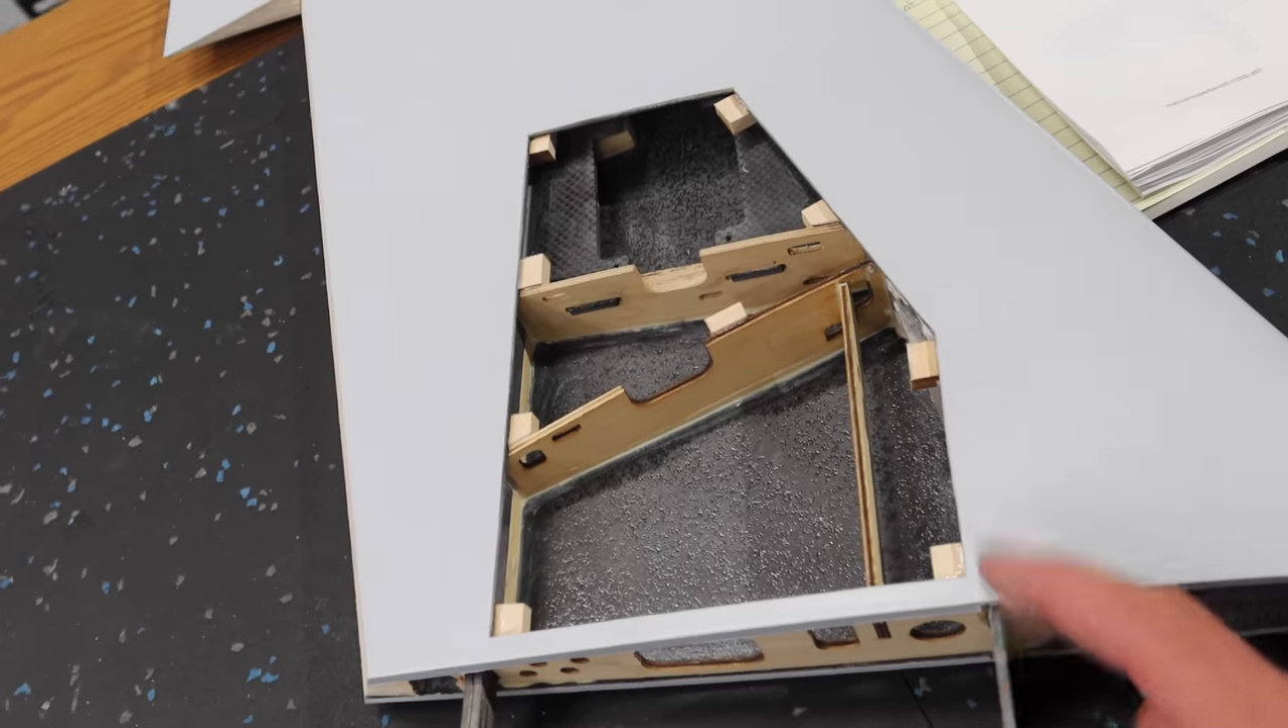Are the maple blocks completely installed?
Yes.